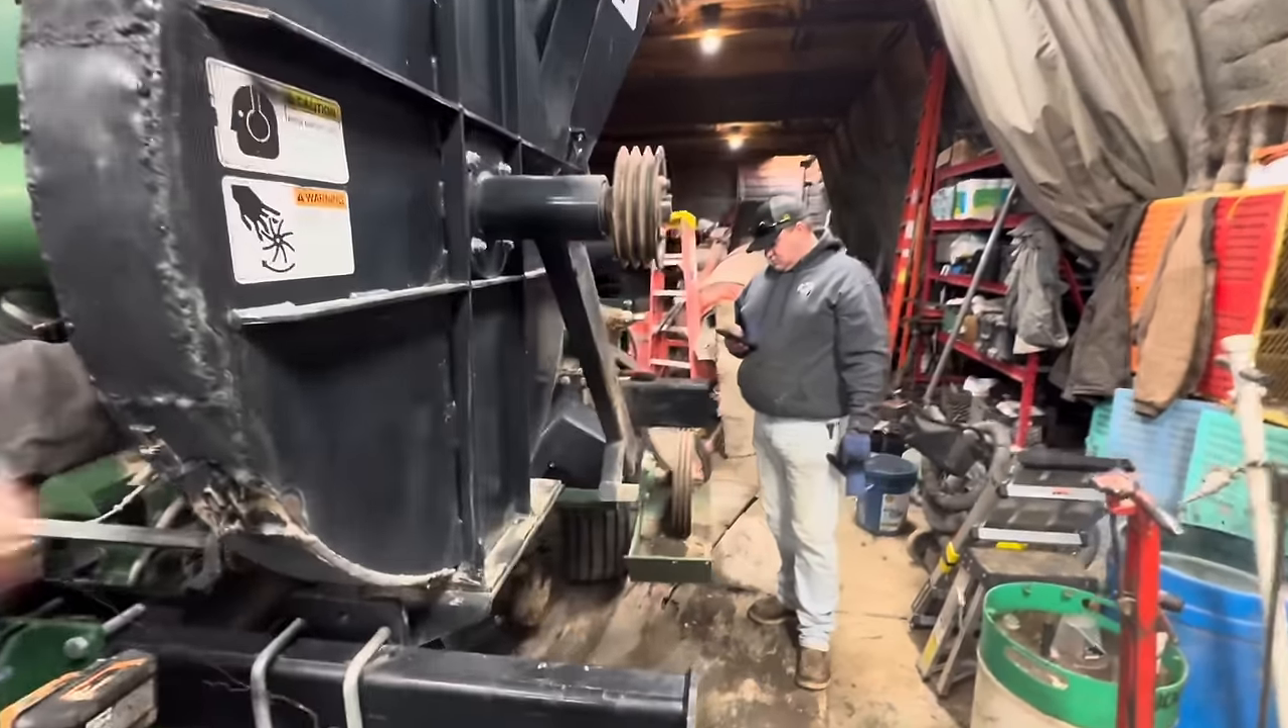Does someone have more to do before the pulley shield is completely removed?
No.